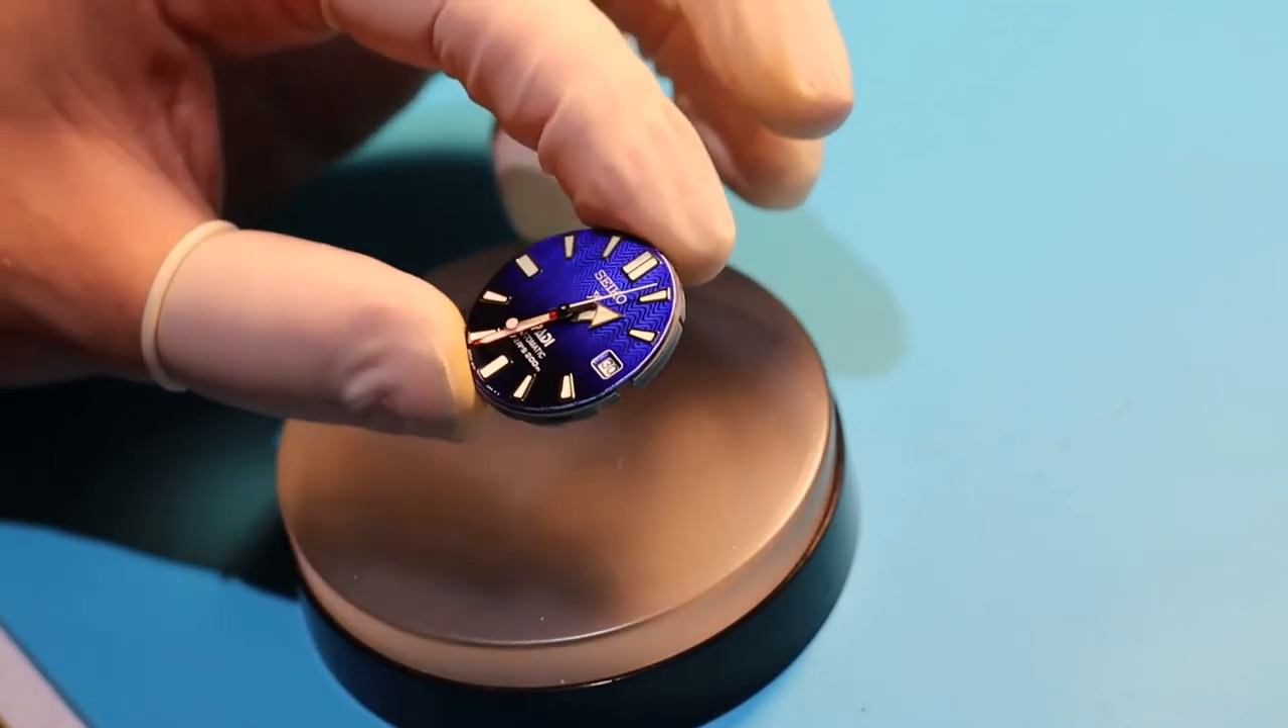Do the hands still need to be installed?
No.